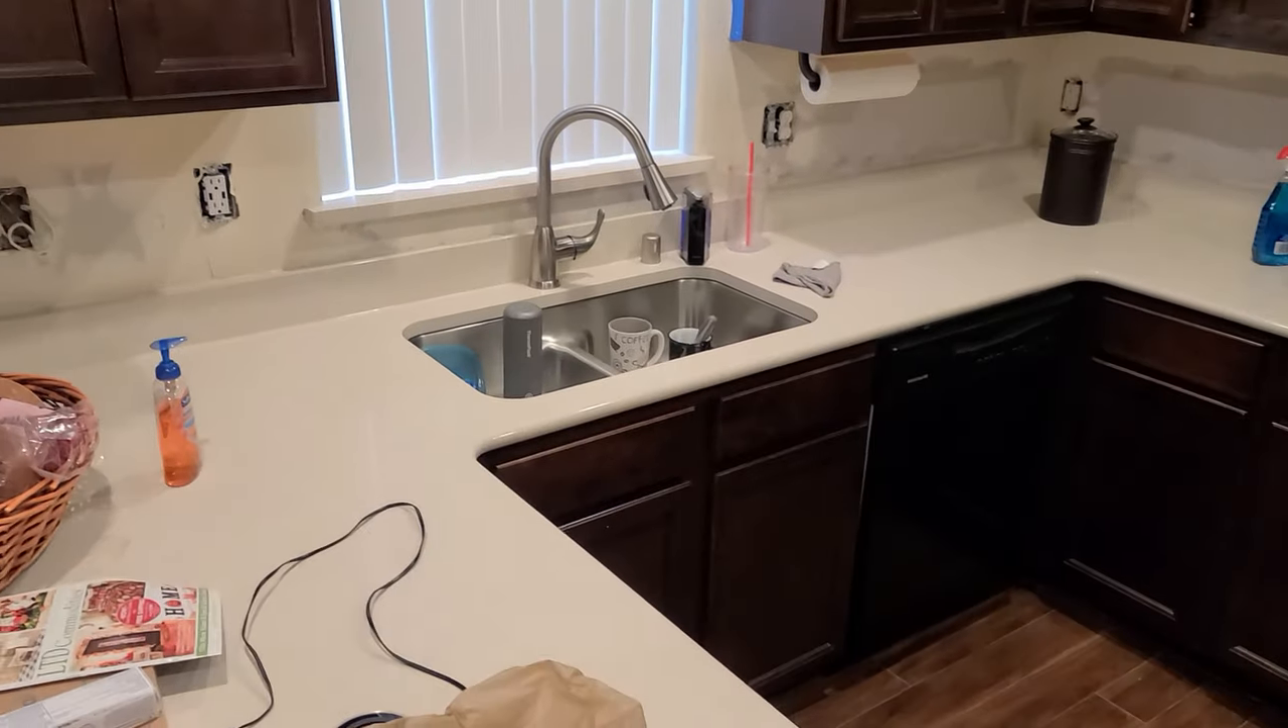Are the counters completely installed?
Yes.